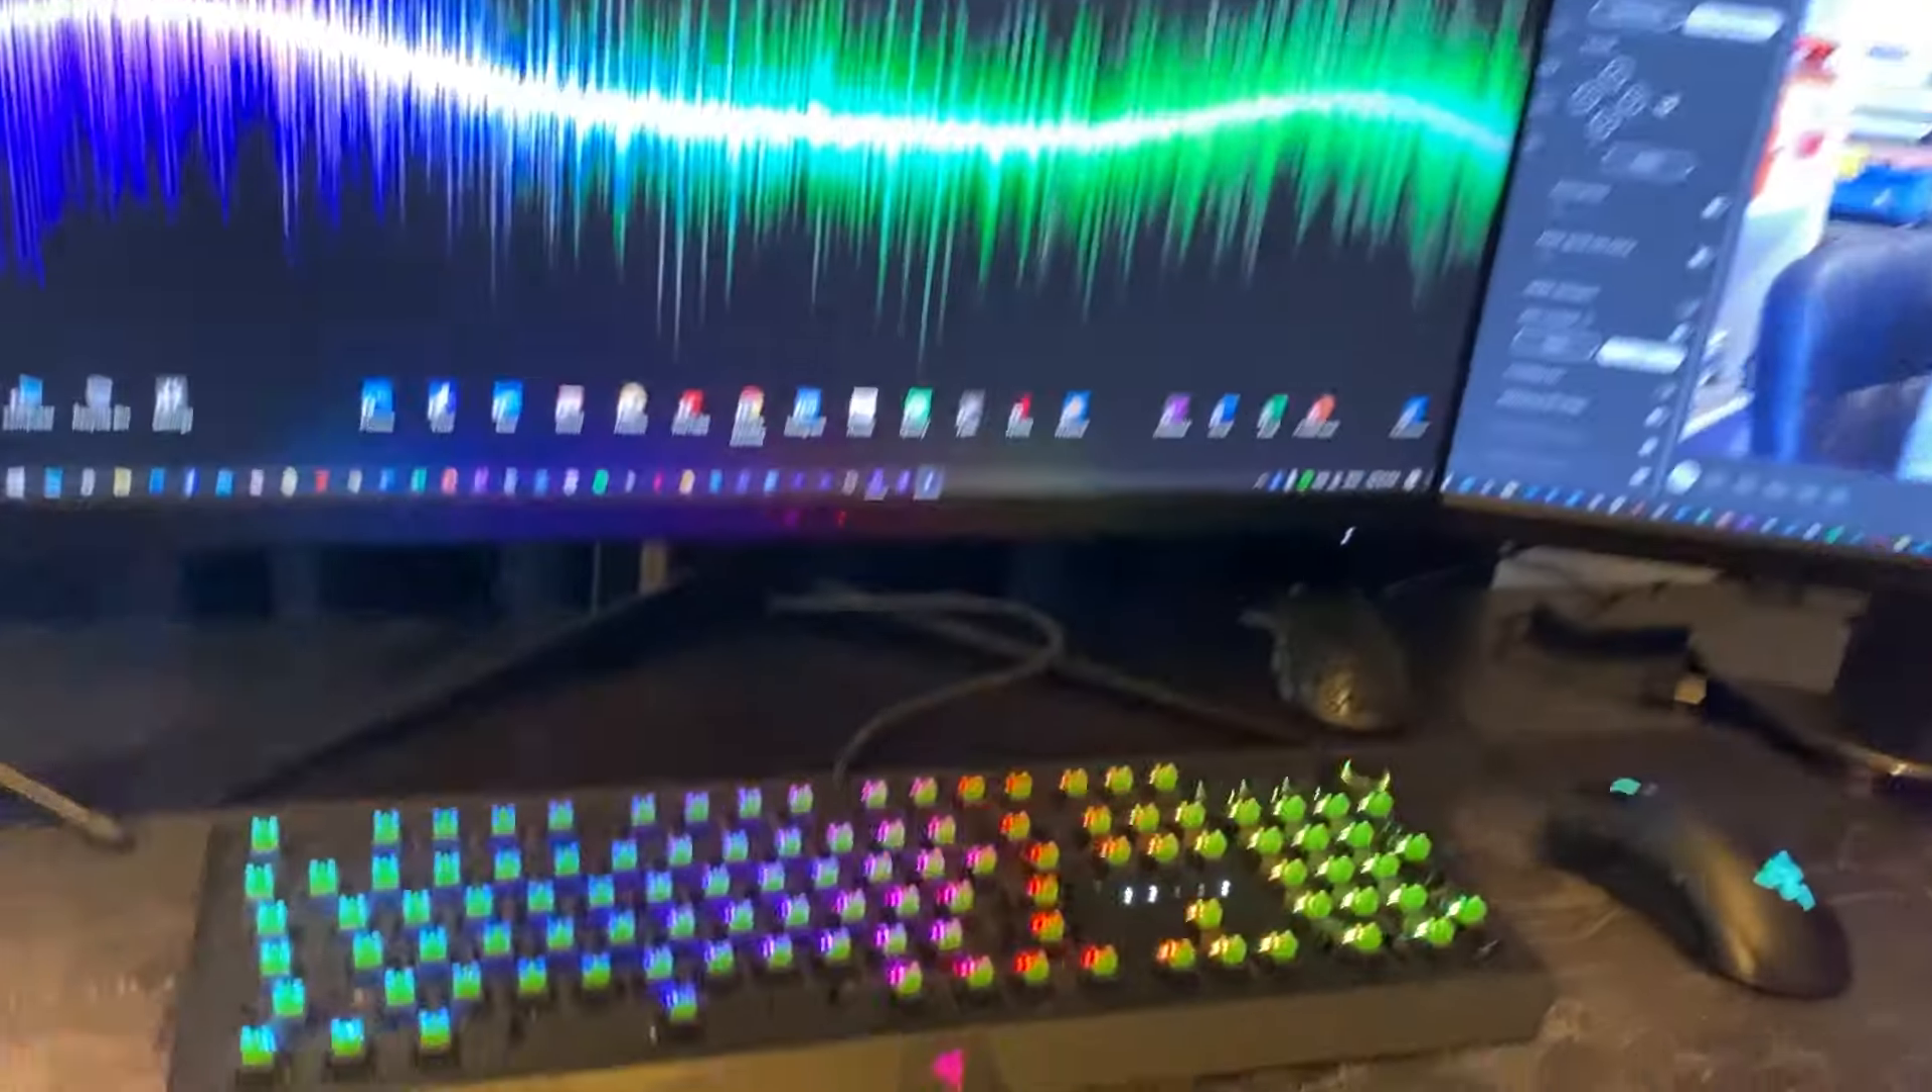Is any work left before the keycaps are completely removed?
No.